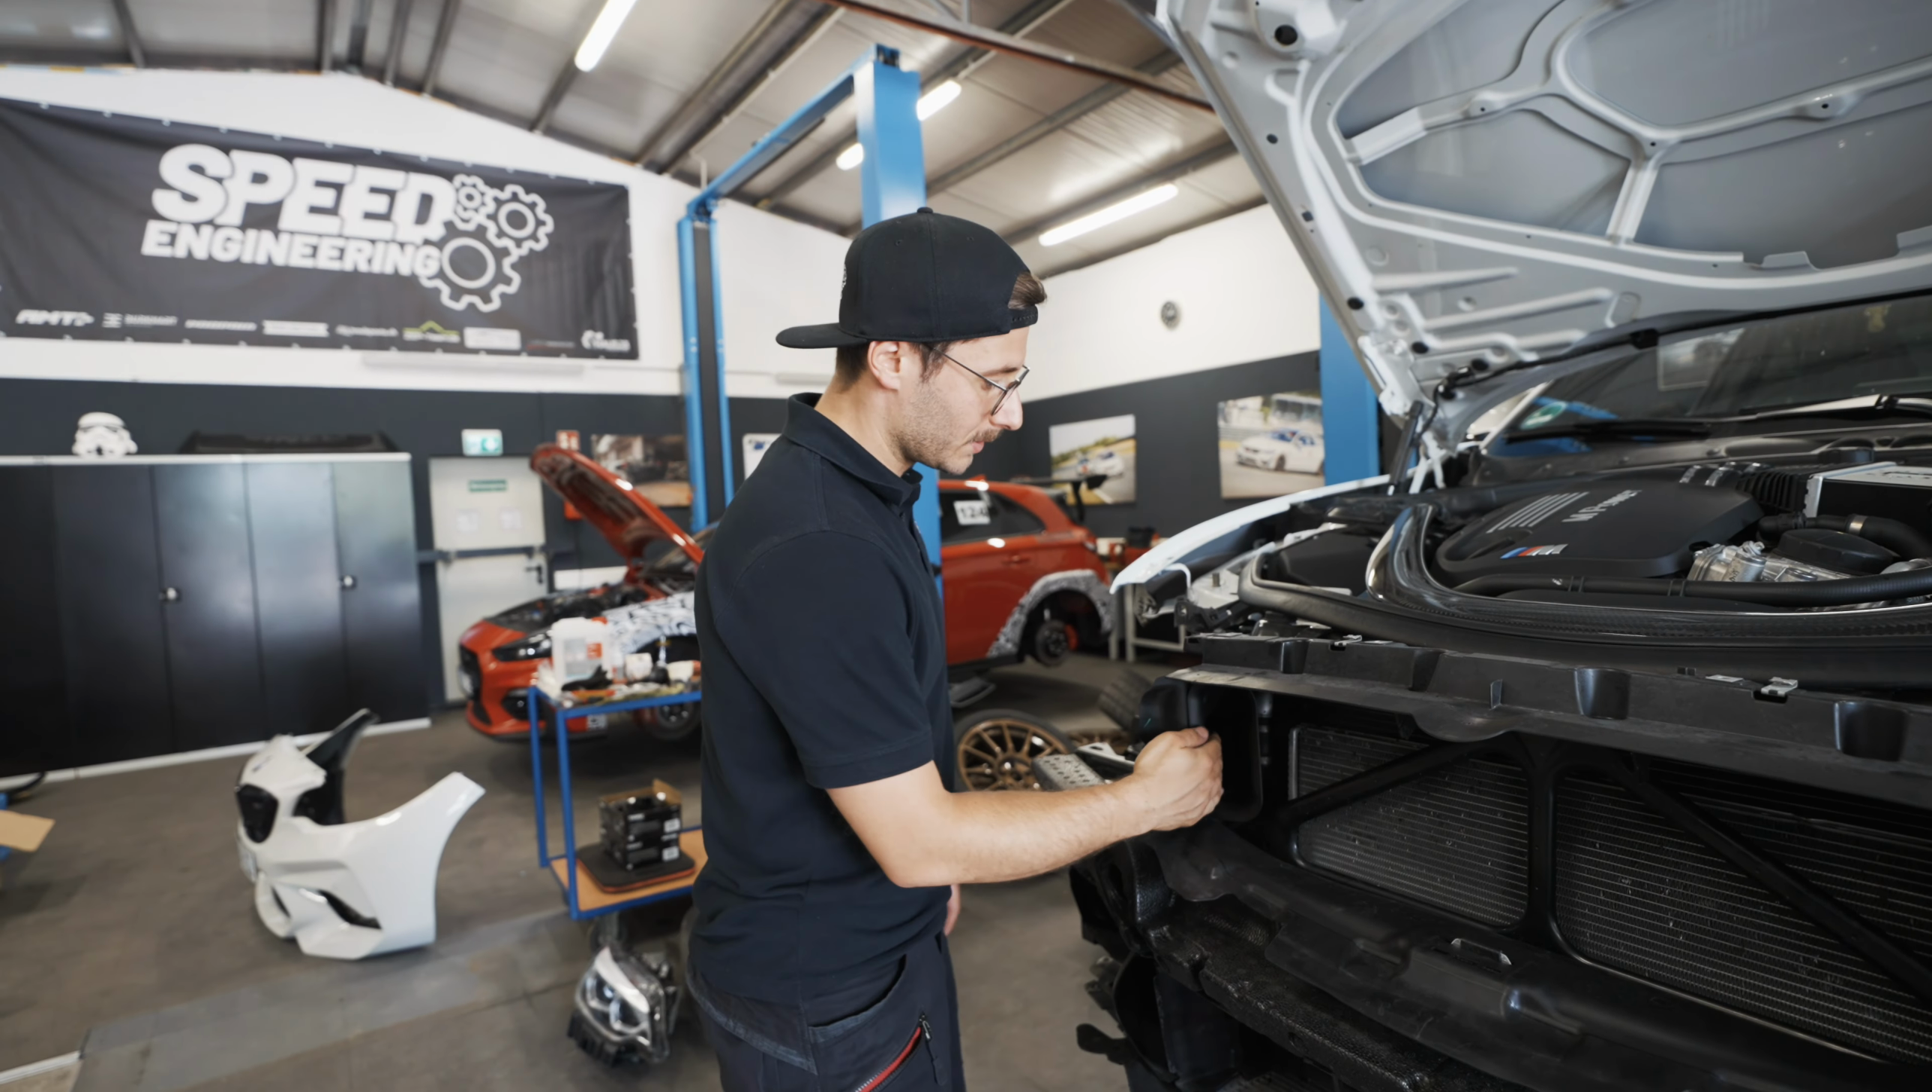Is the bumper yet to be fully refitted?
Yes.